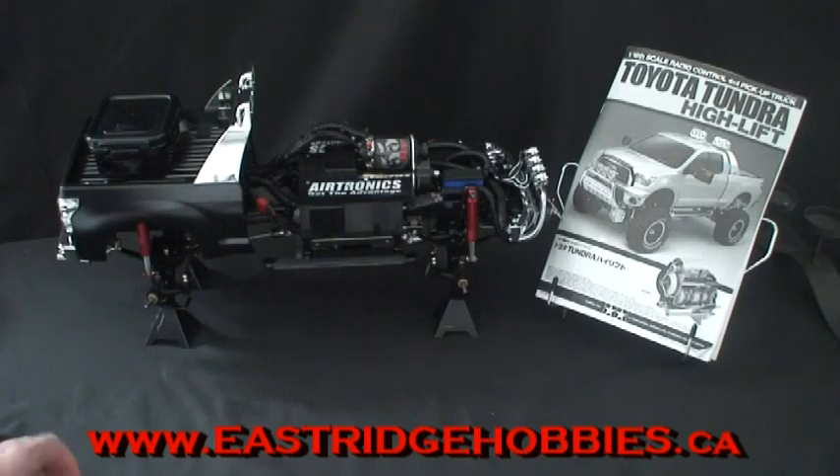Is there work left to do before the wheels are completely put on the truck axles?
Yes.